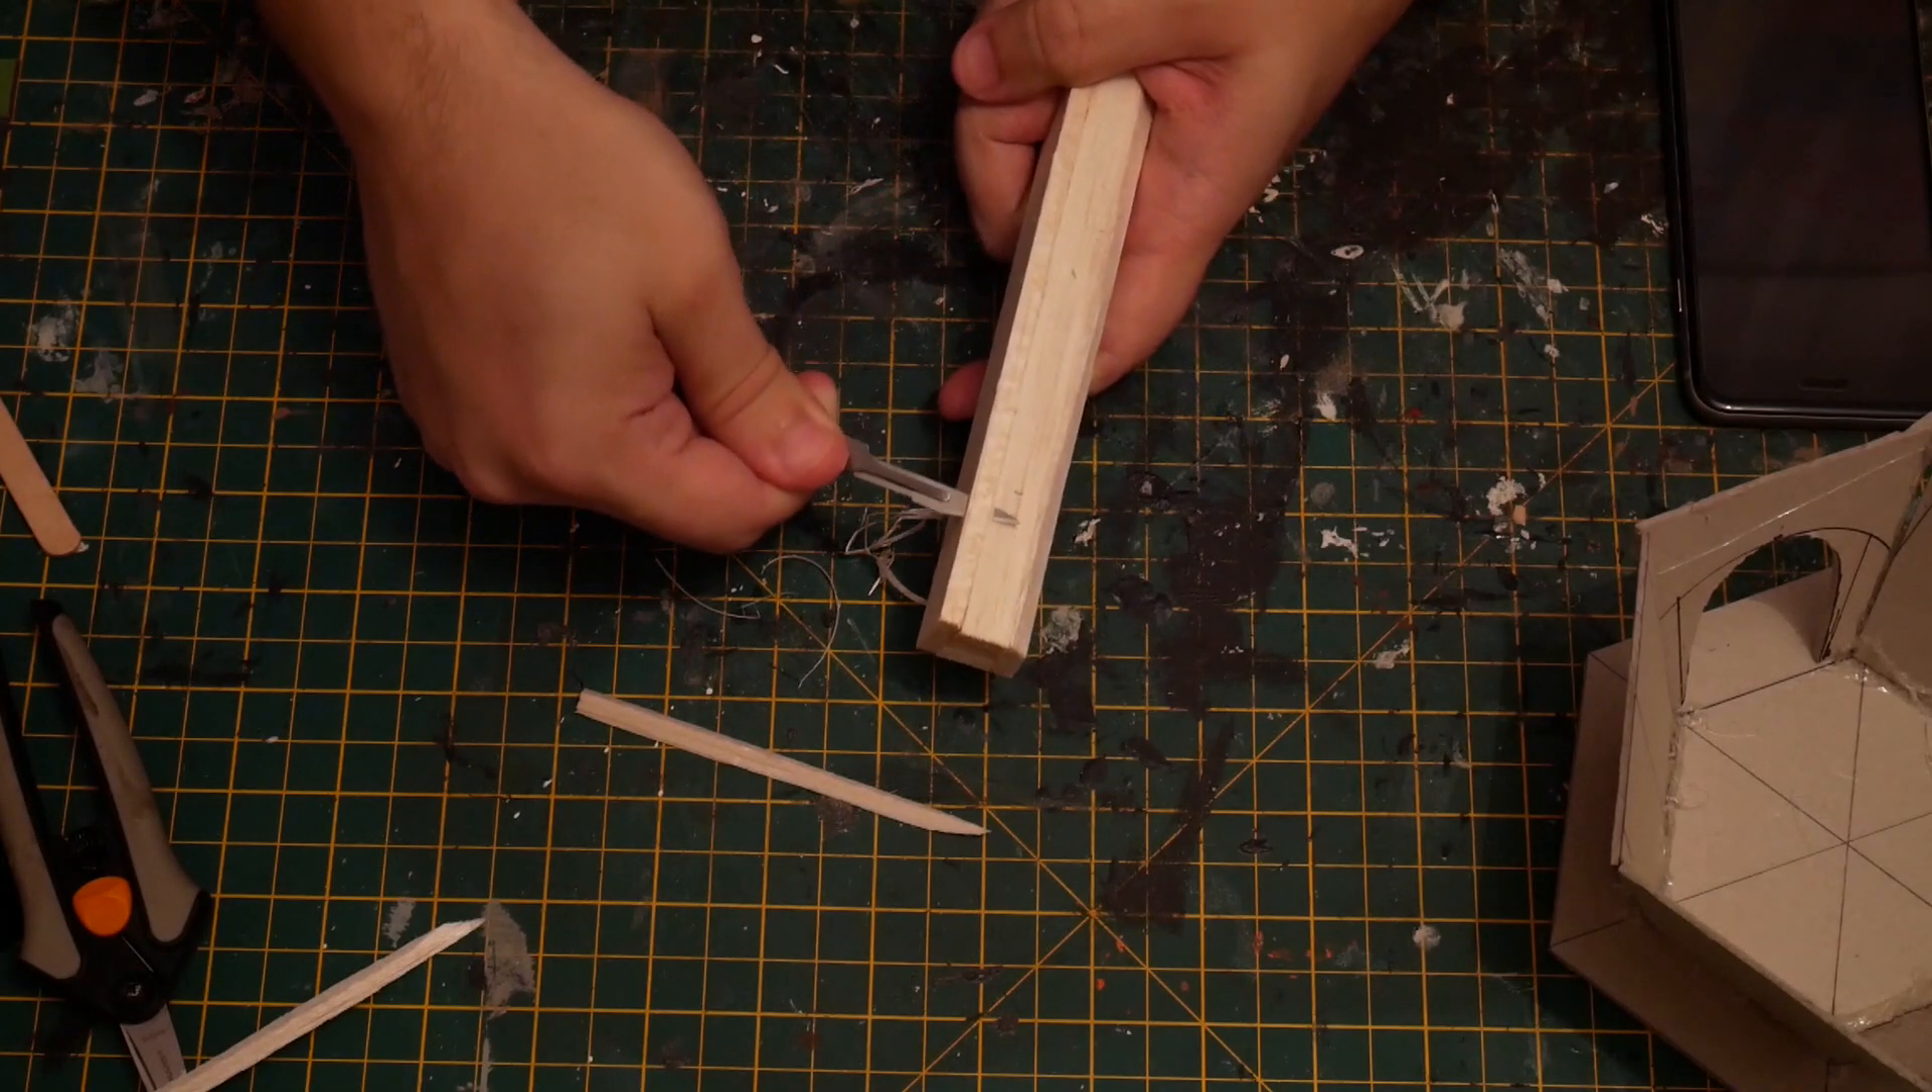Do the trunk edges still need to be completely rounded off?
Yes.